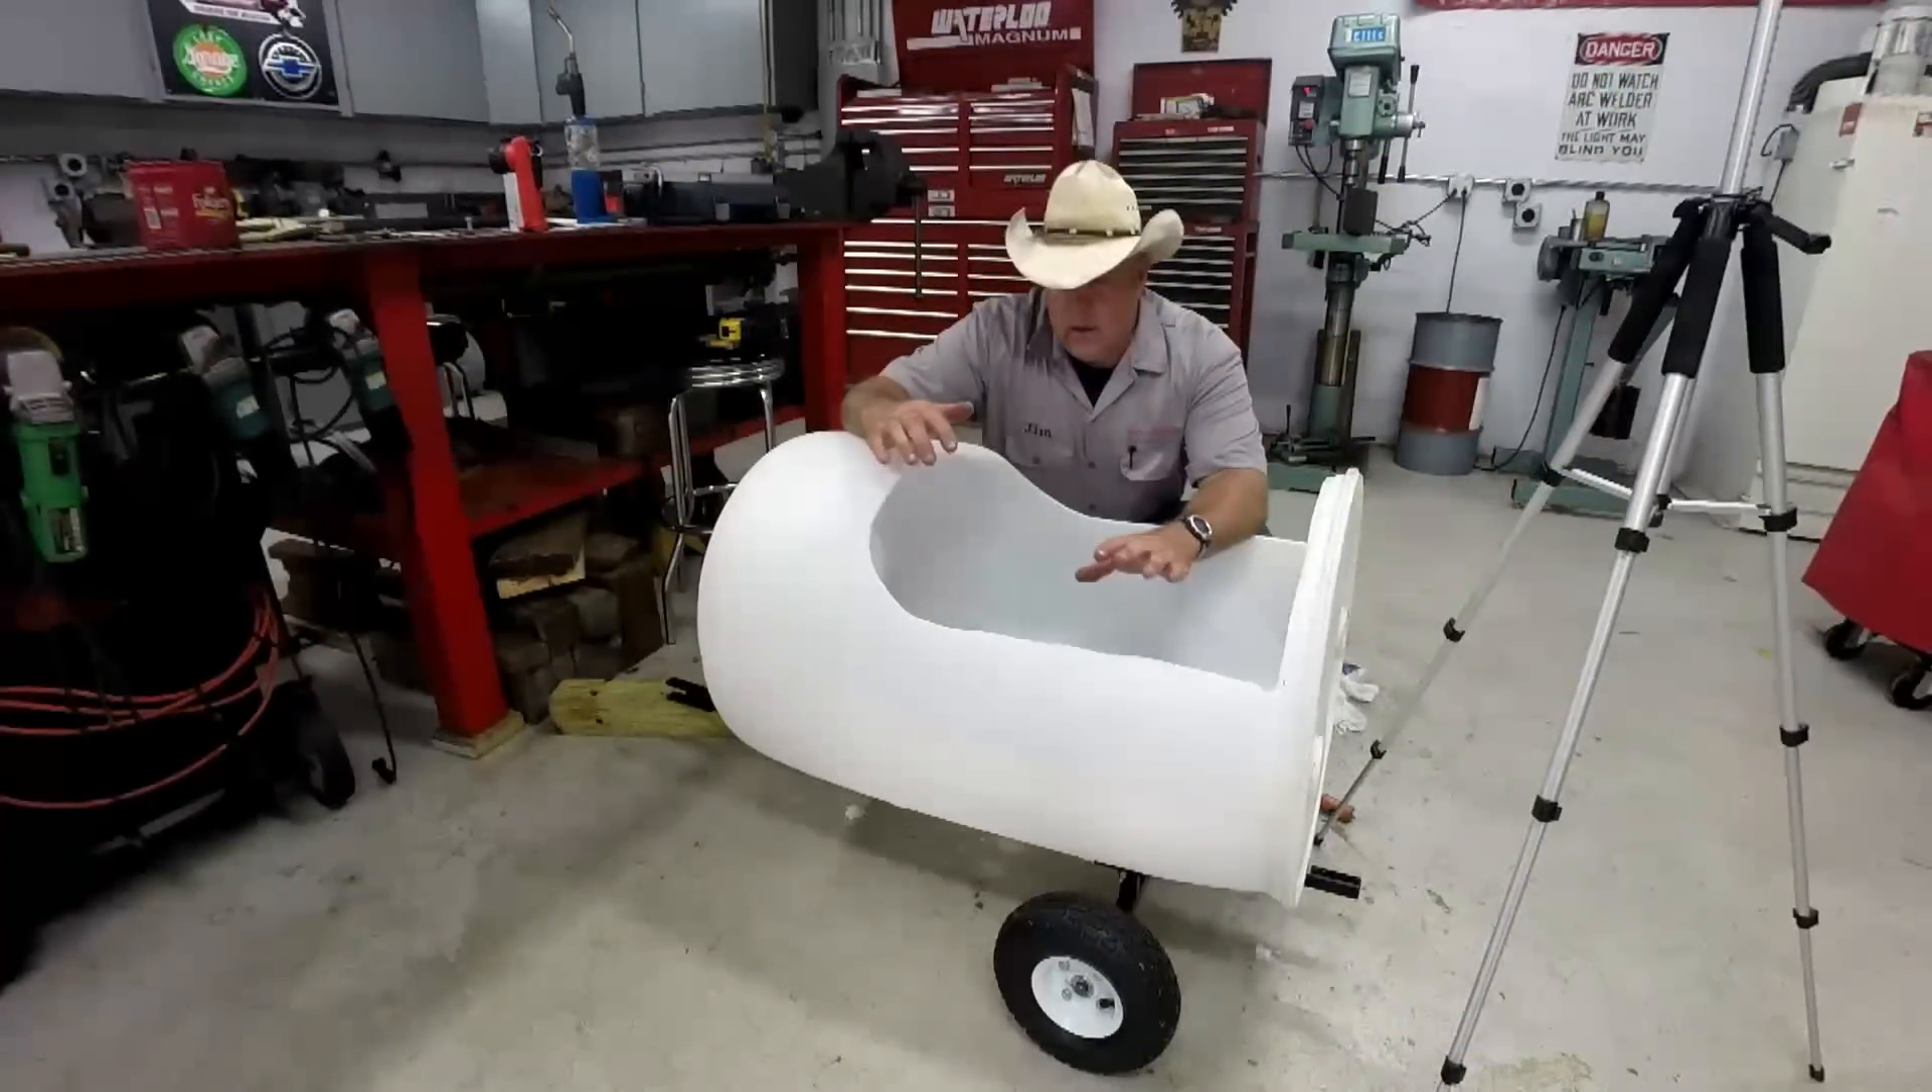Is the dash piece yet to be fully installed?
Yes.